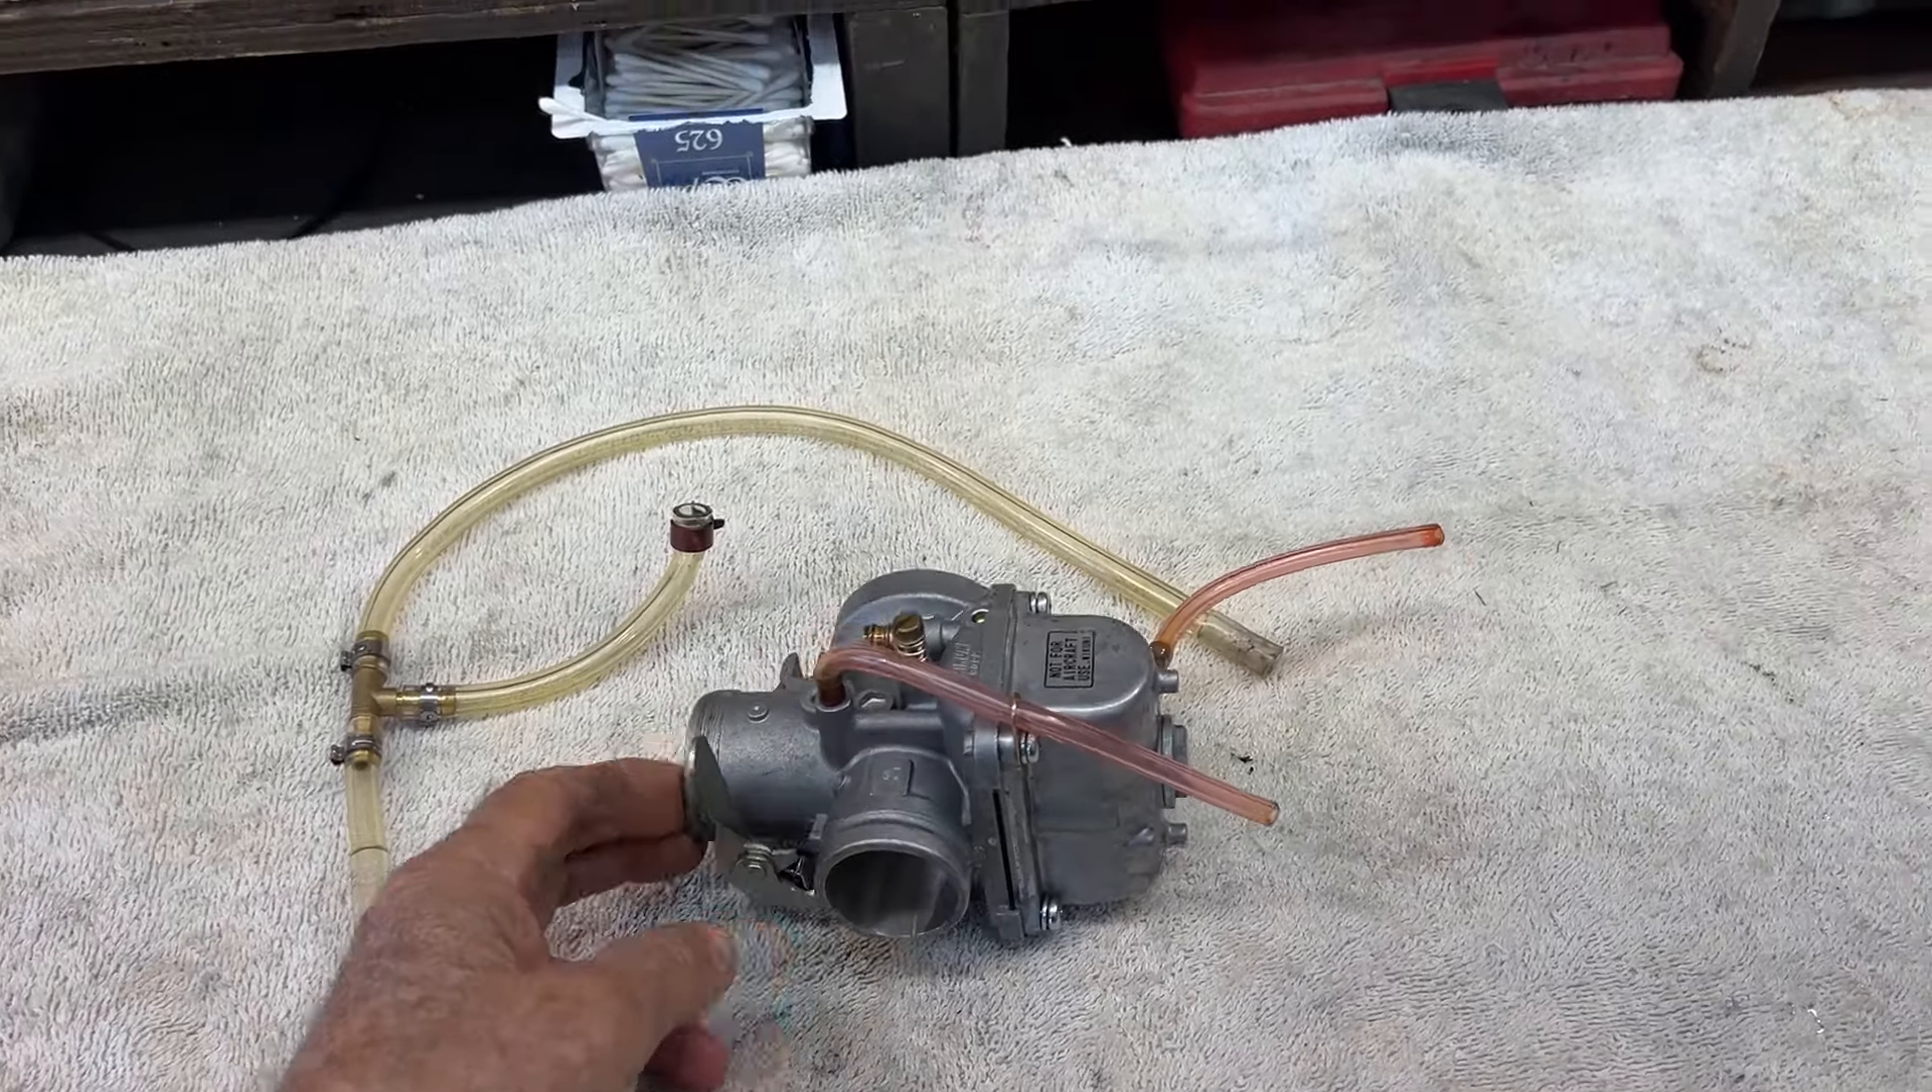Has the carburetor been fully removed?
Yes.